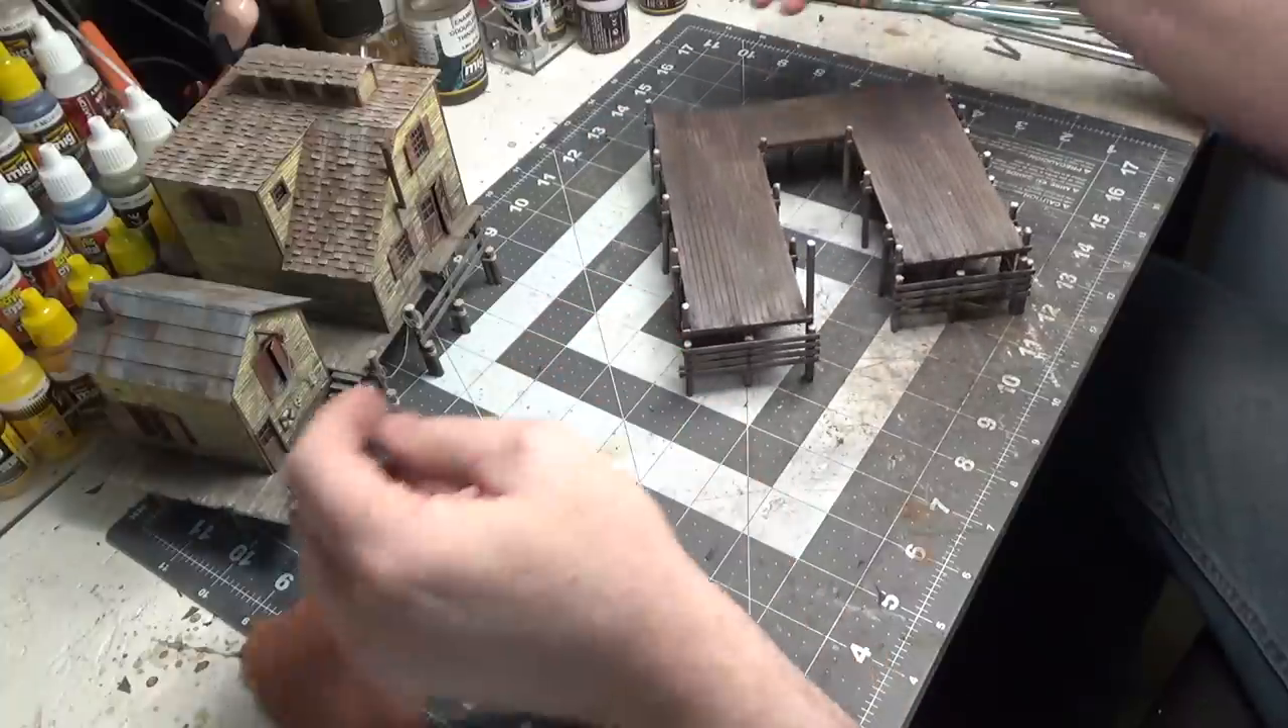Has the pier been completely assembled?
Yes.